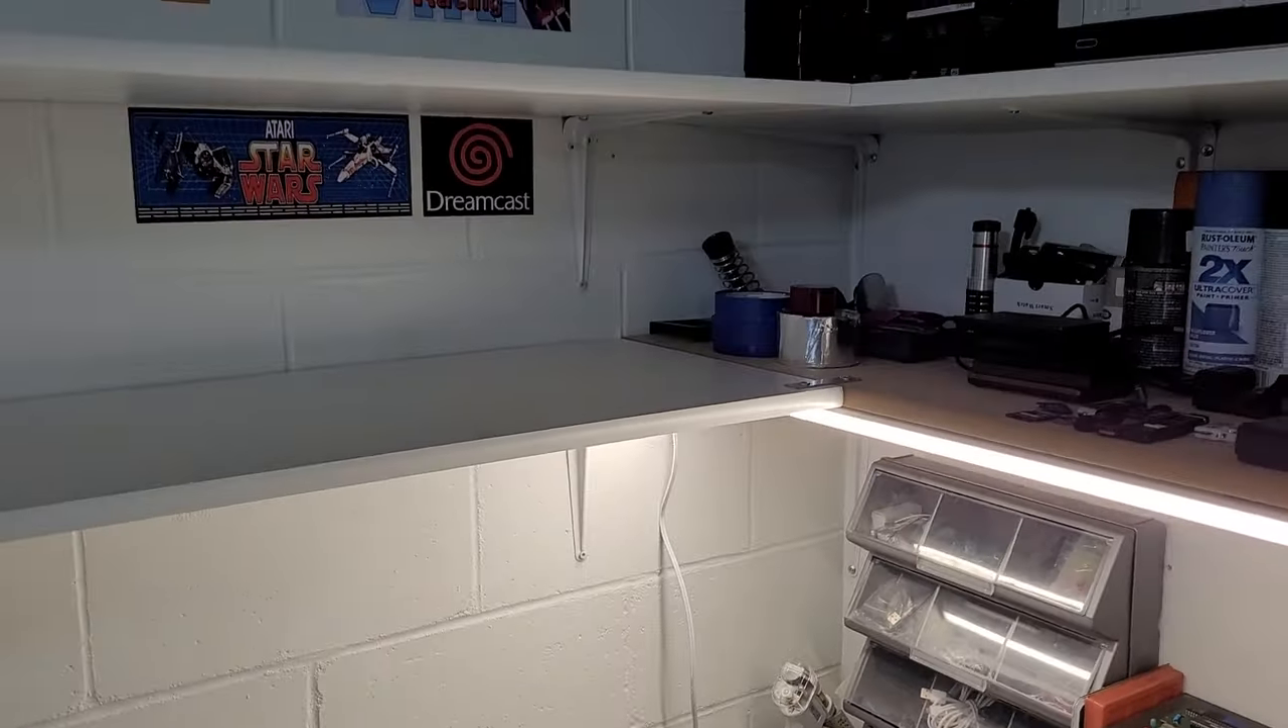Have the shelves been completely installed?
Yes.